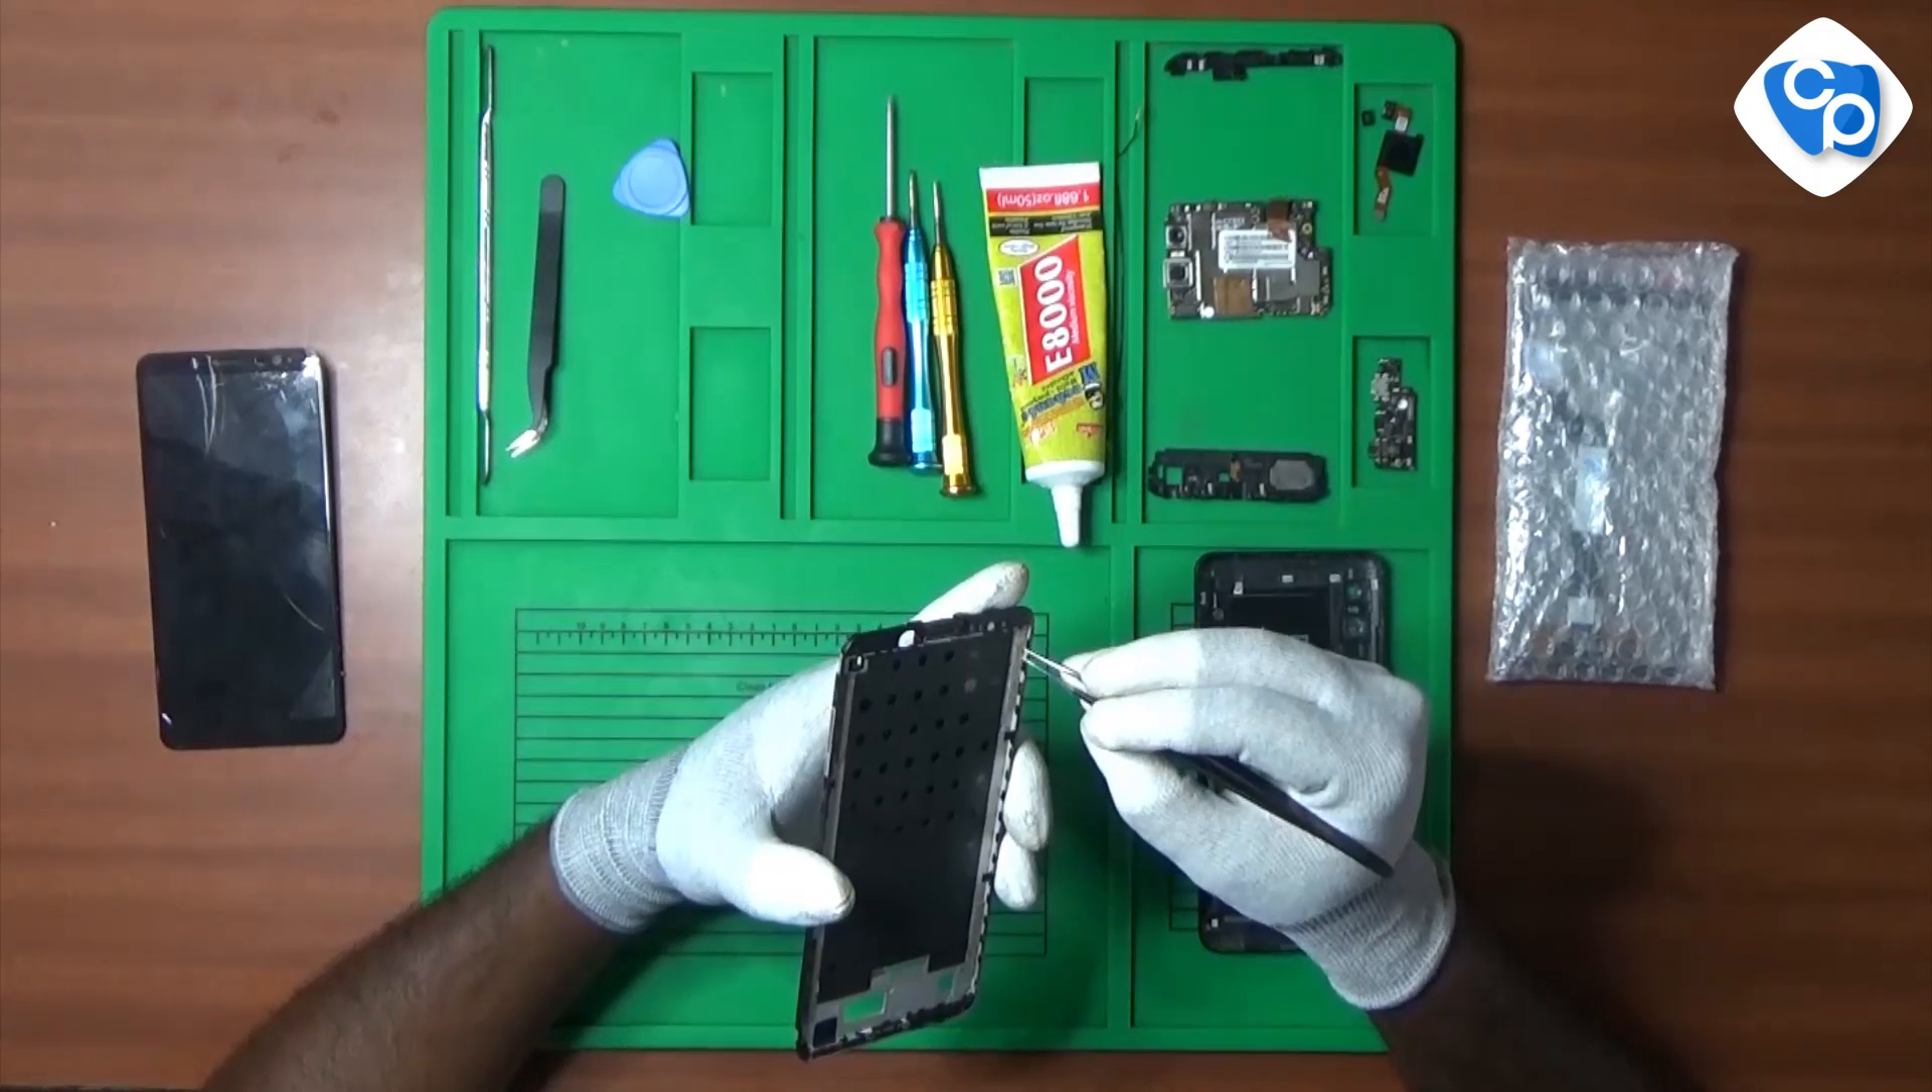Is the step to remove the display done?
Yes.